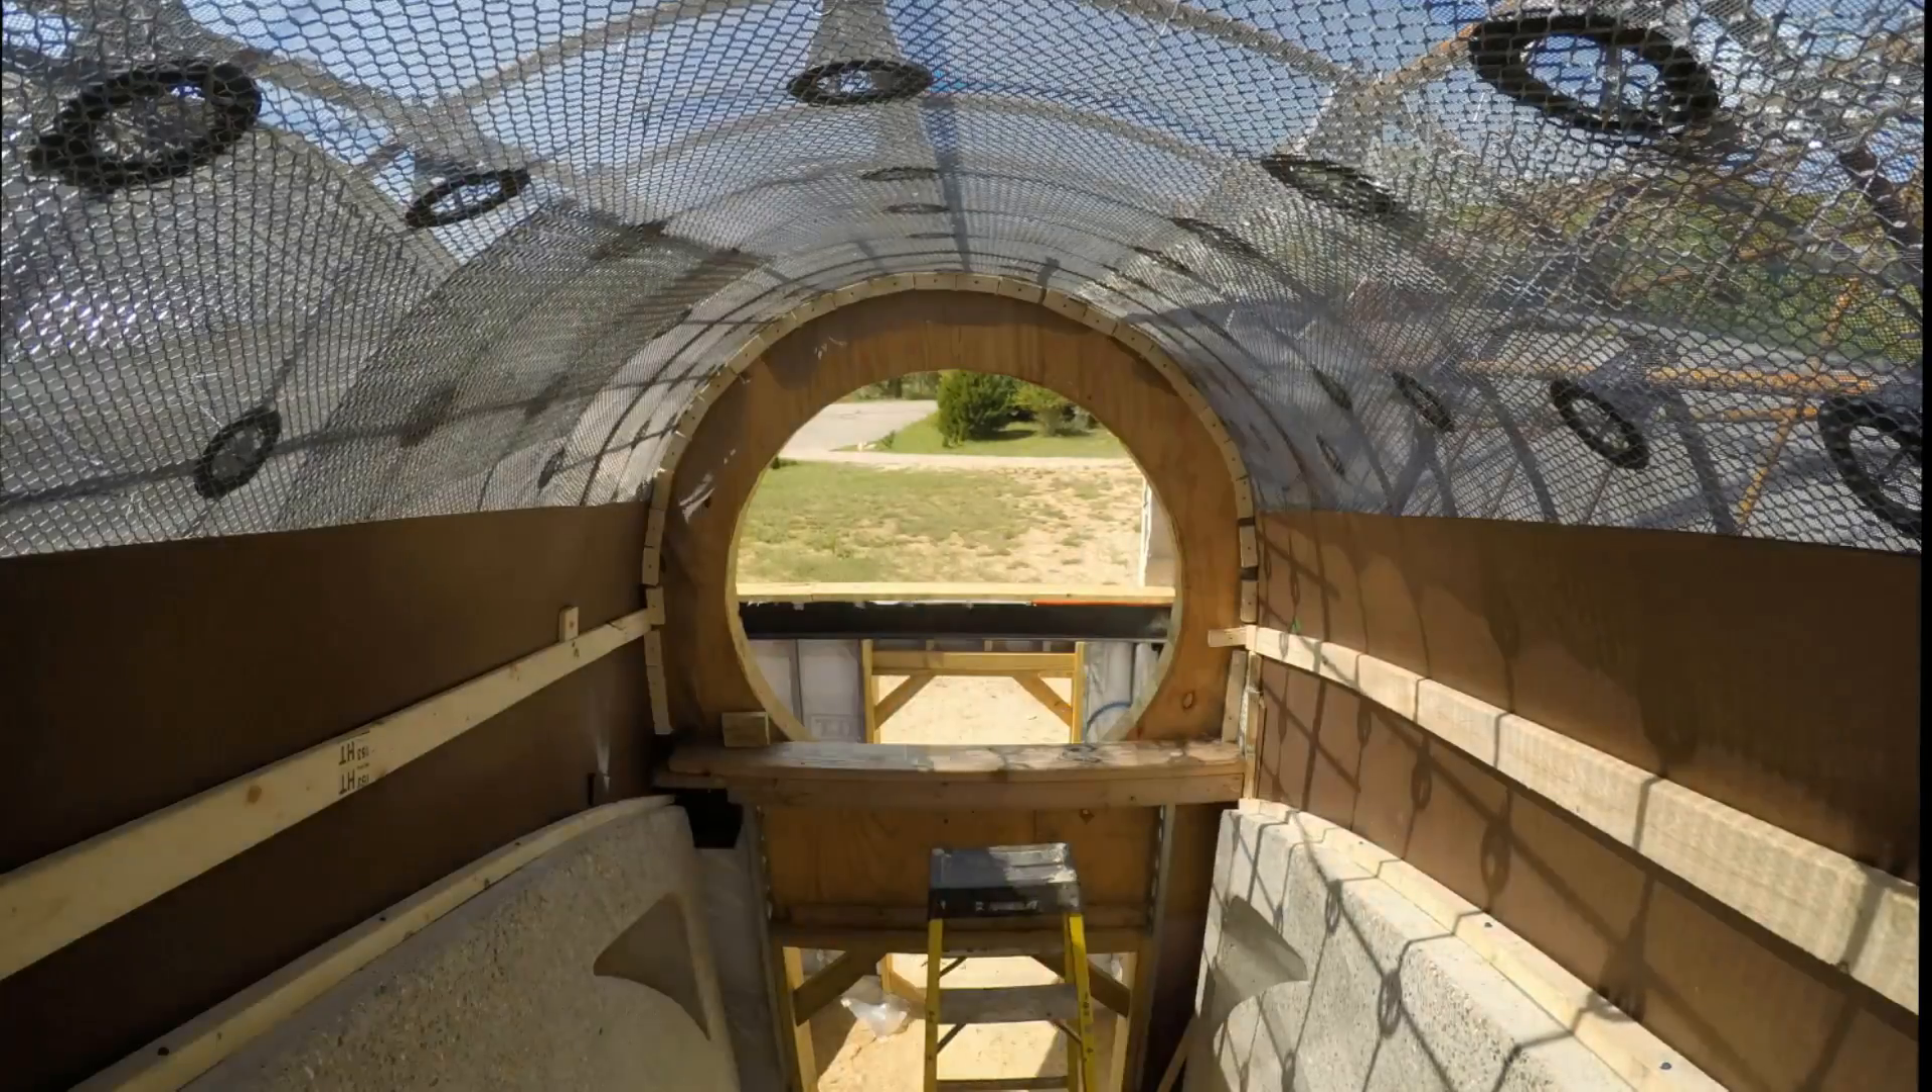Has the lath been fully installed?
Yes.